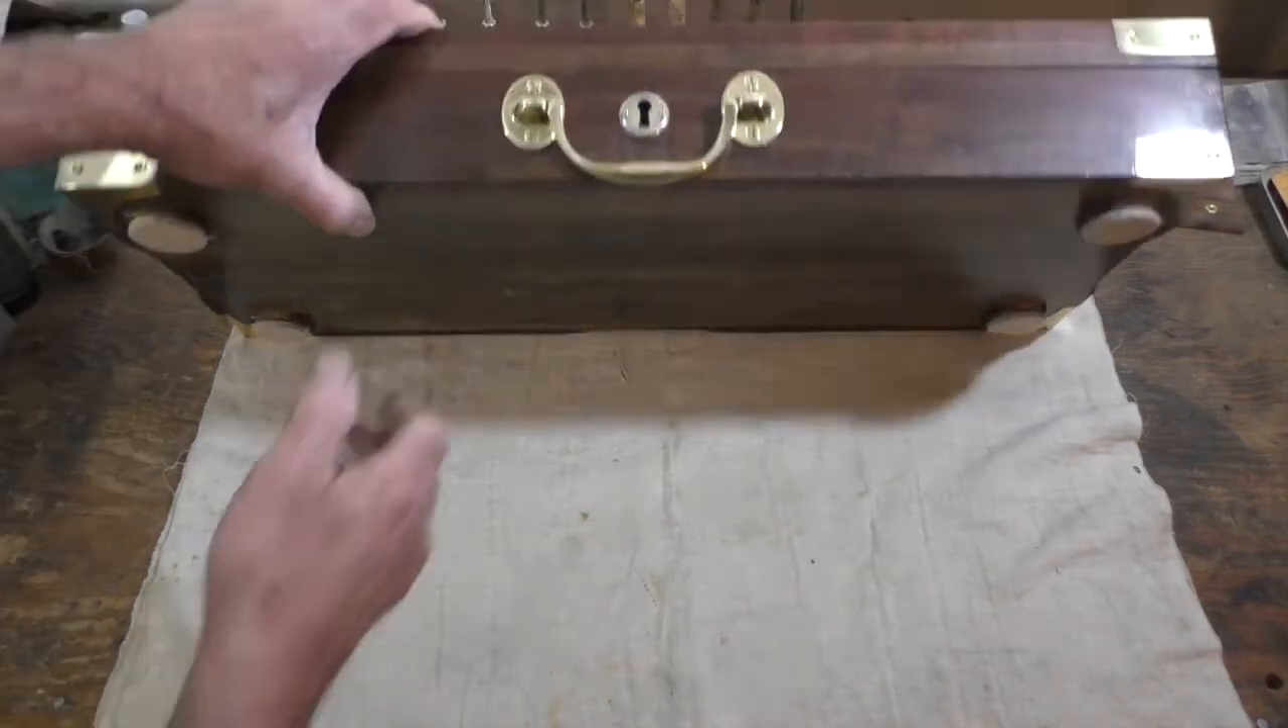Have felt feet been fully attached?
Yes.